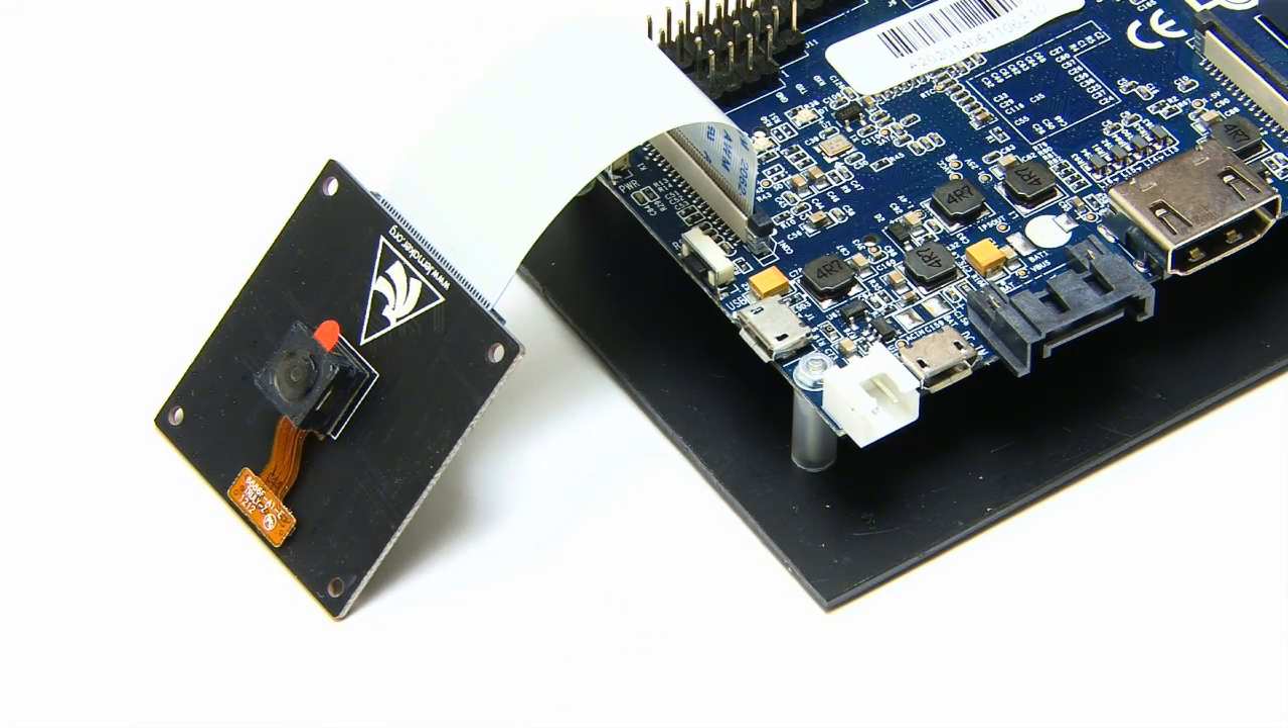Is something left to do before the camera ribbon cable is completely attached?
No.